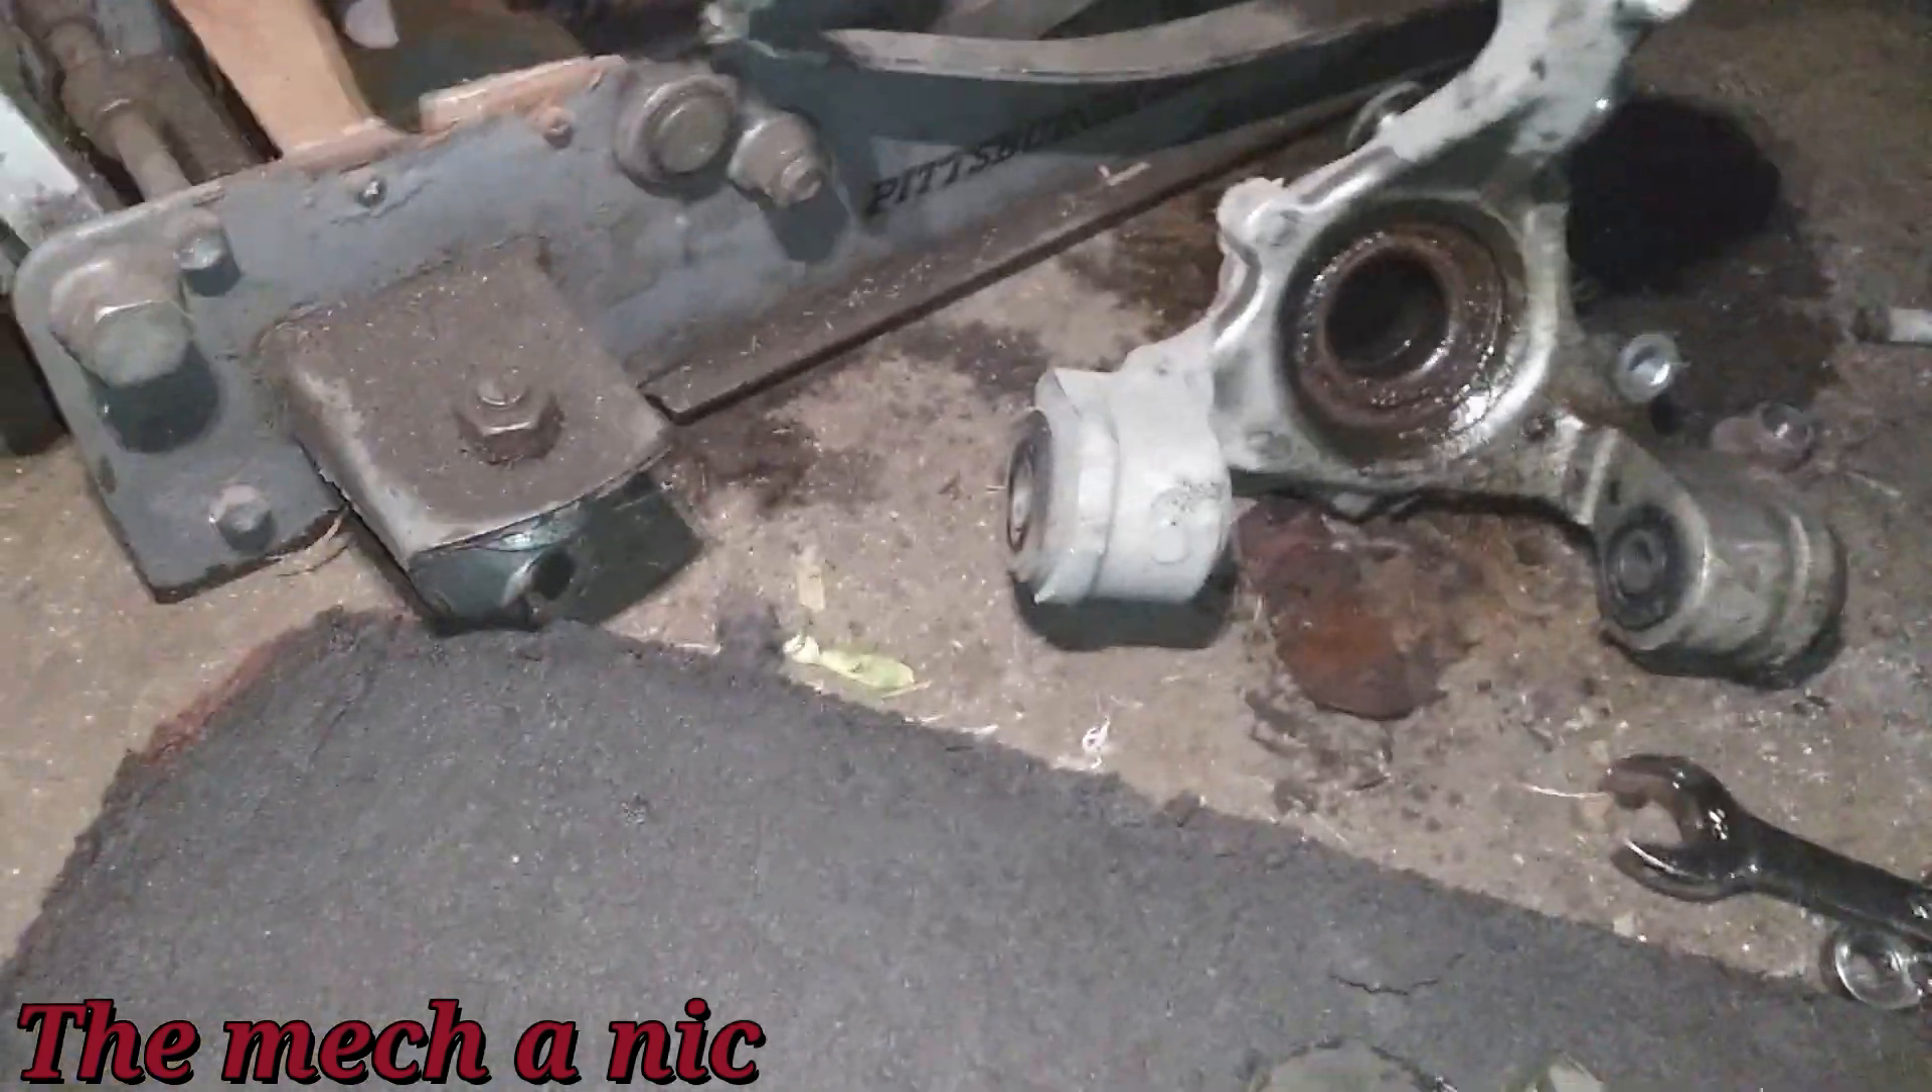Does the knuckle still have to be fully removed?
No.